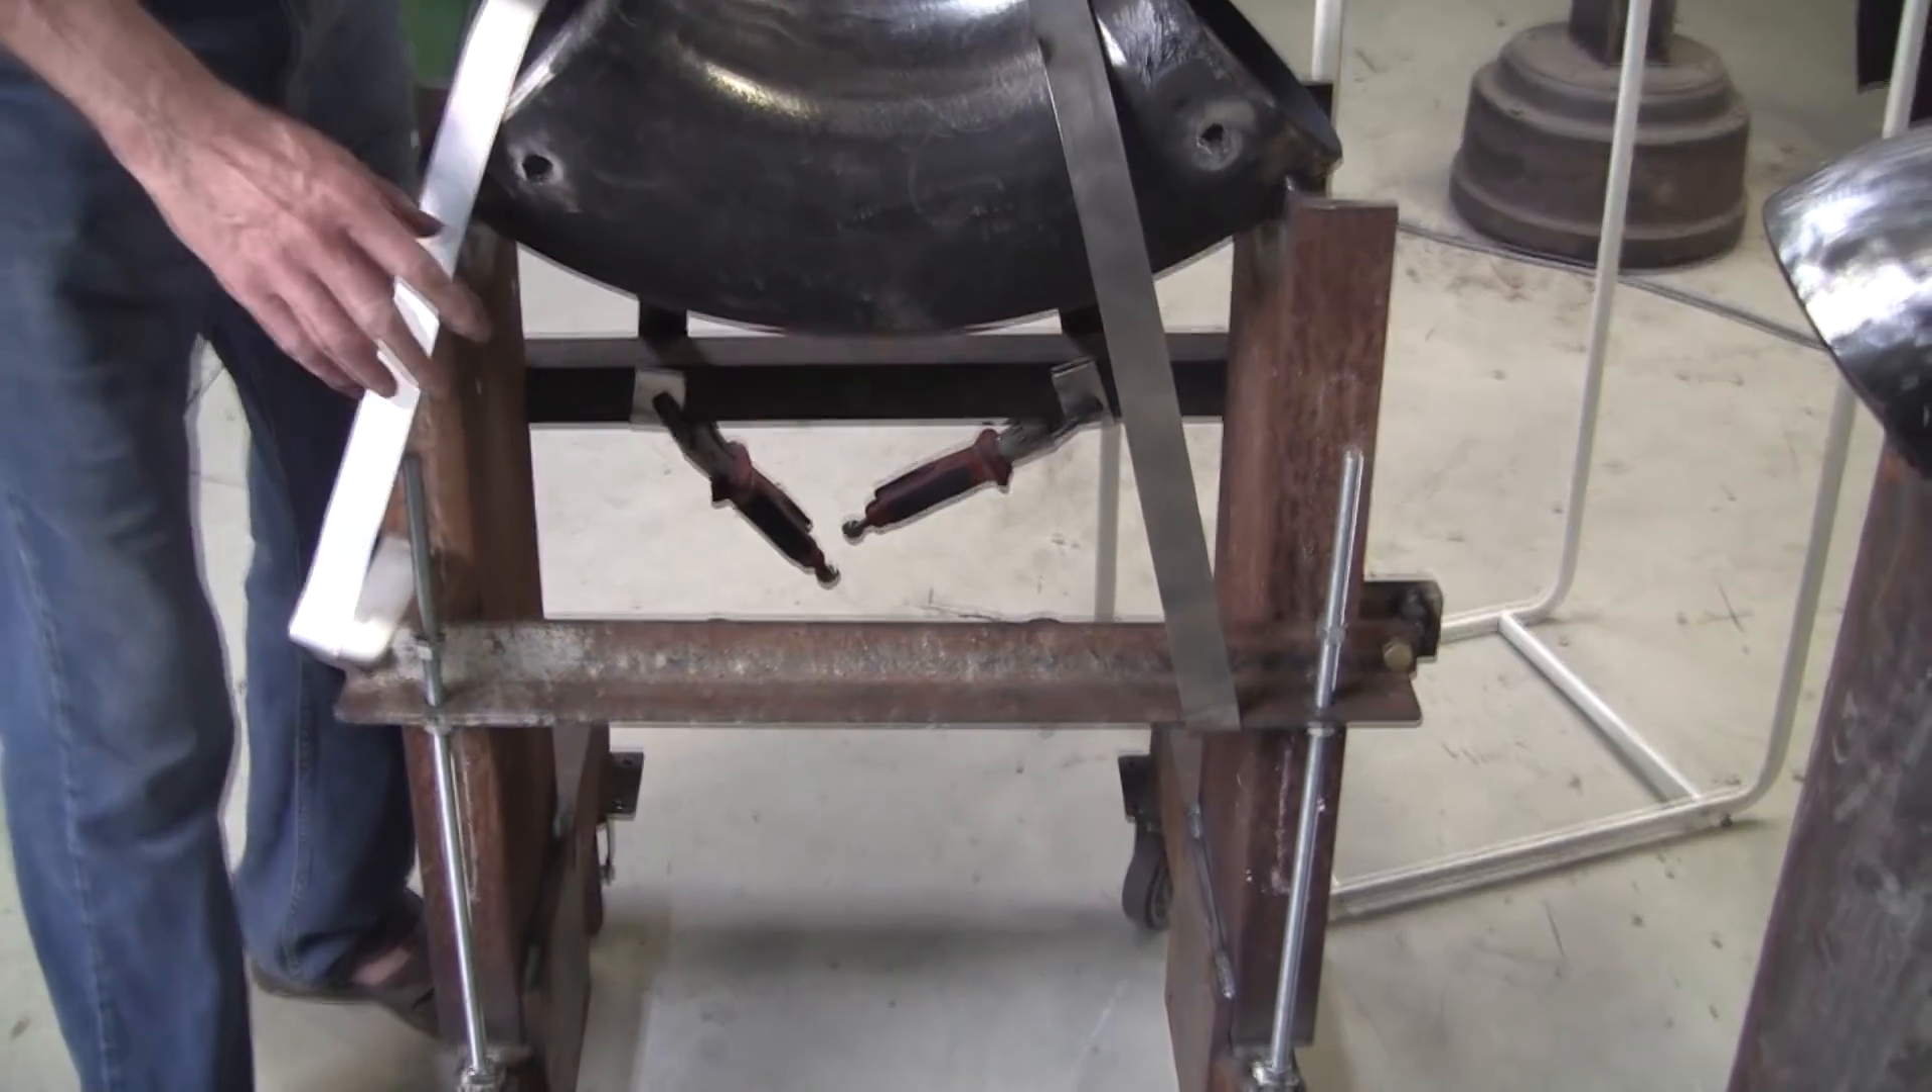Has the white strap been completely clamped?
No.